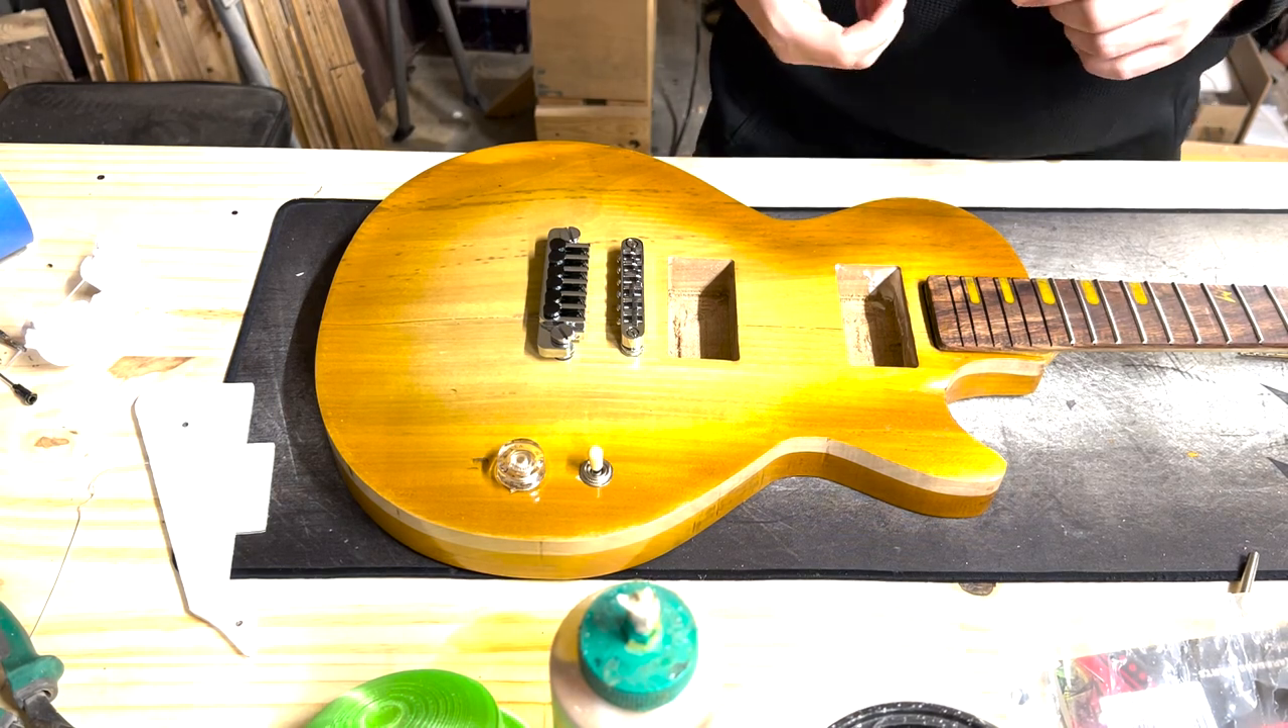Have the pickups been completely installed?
No.